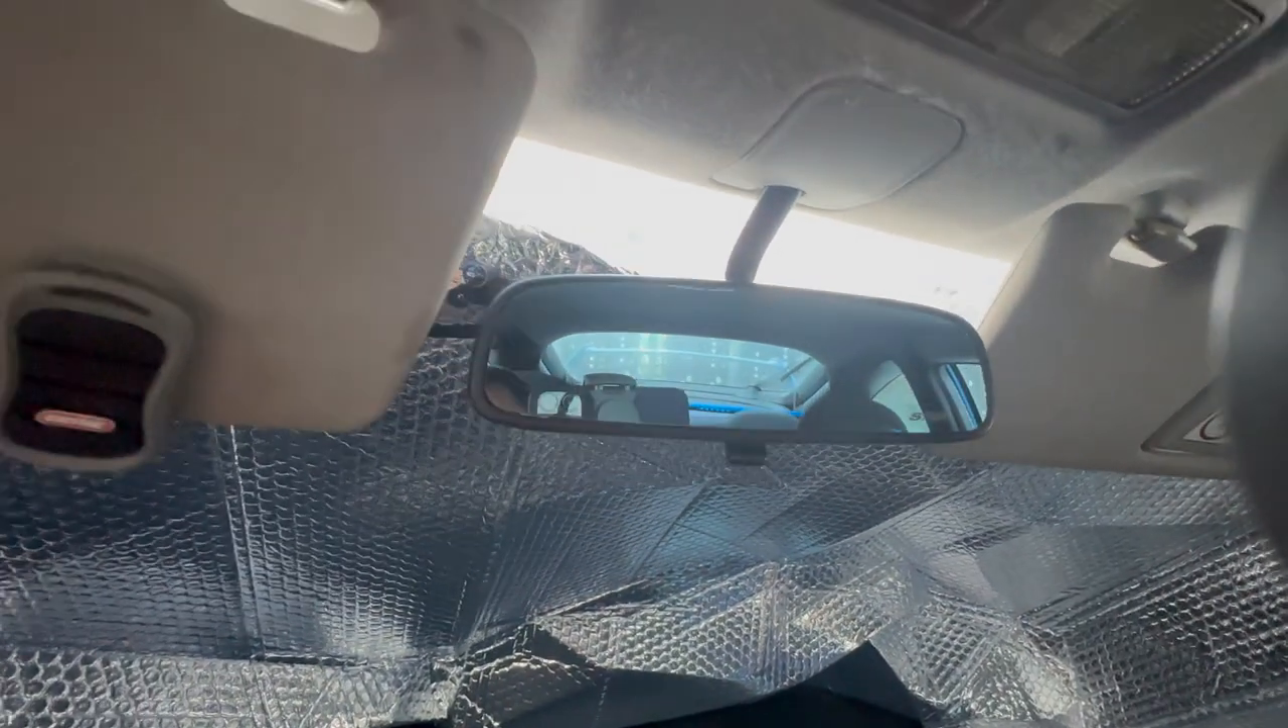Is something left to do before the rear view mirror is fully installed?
No.